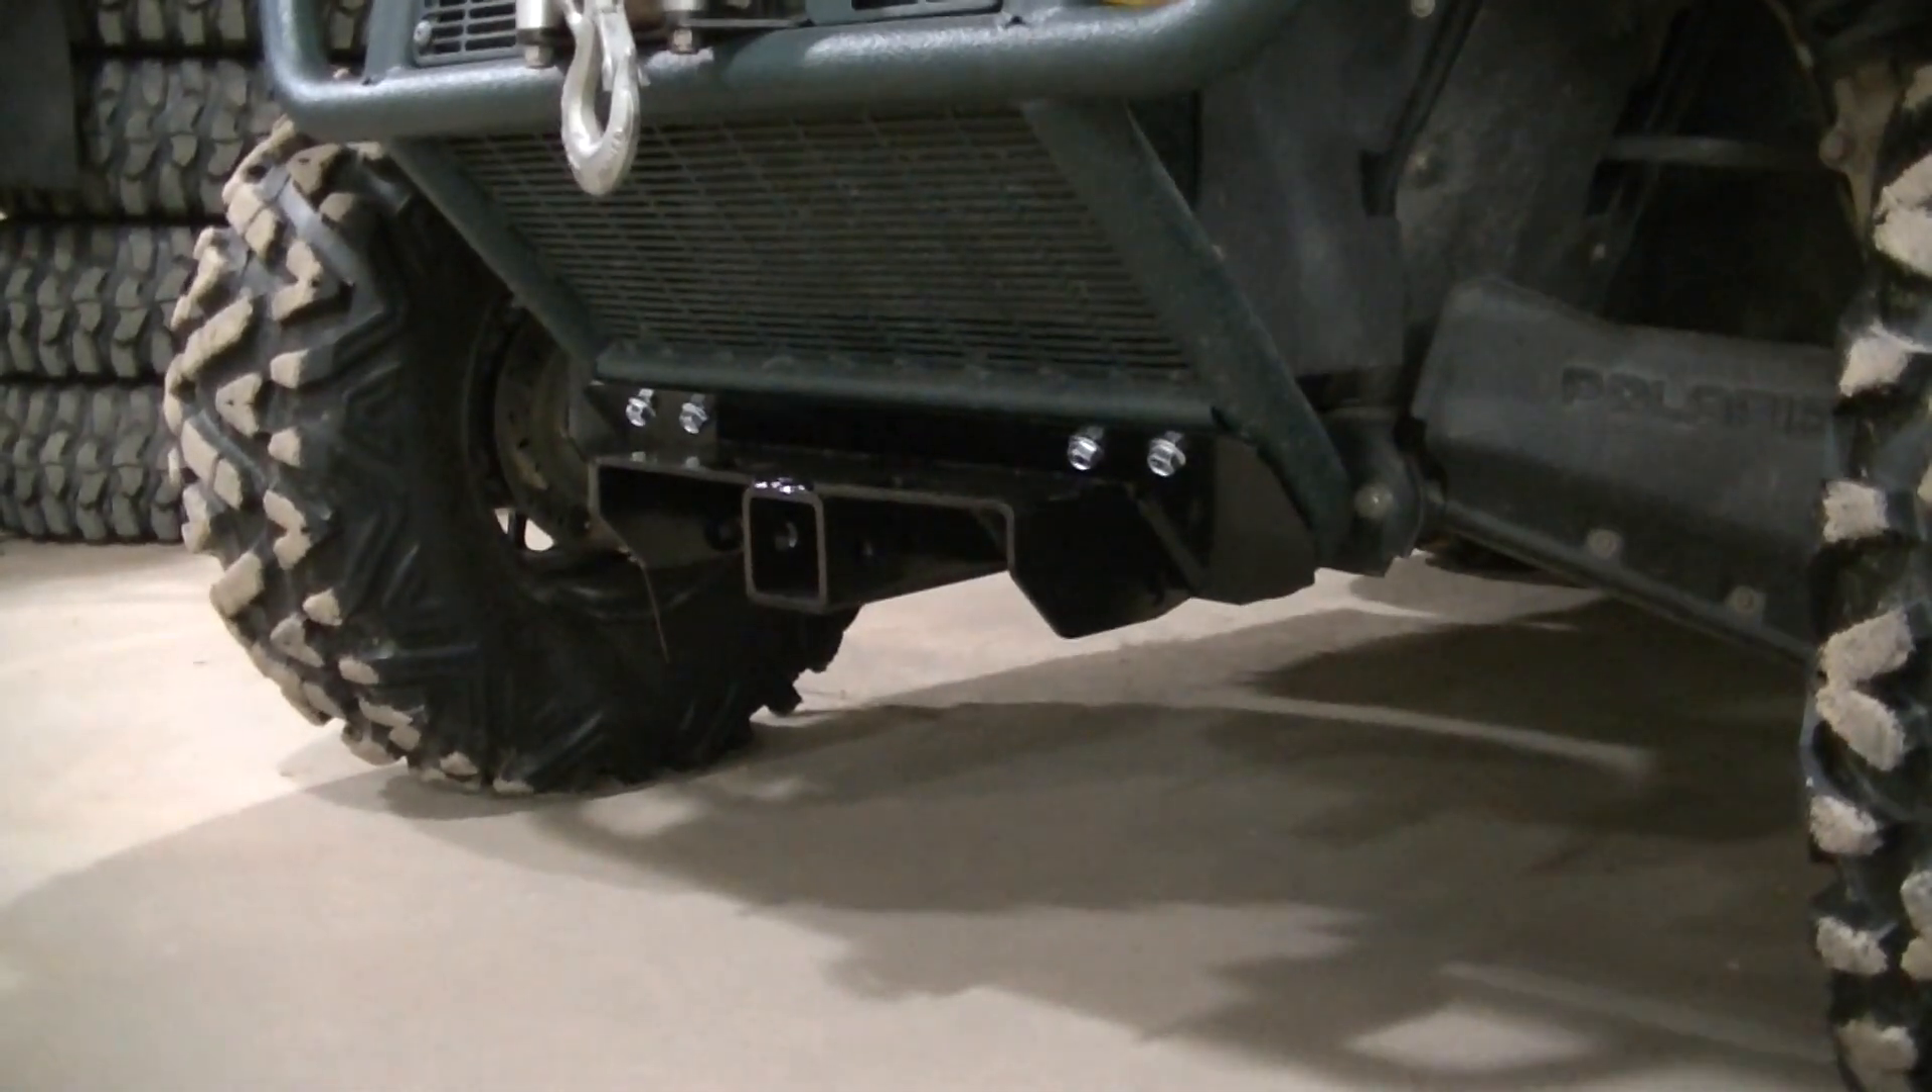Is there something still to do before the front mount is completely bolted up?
No.